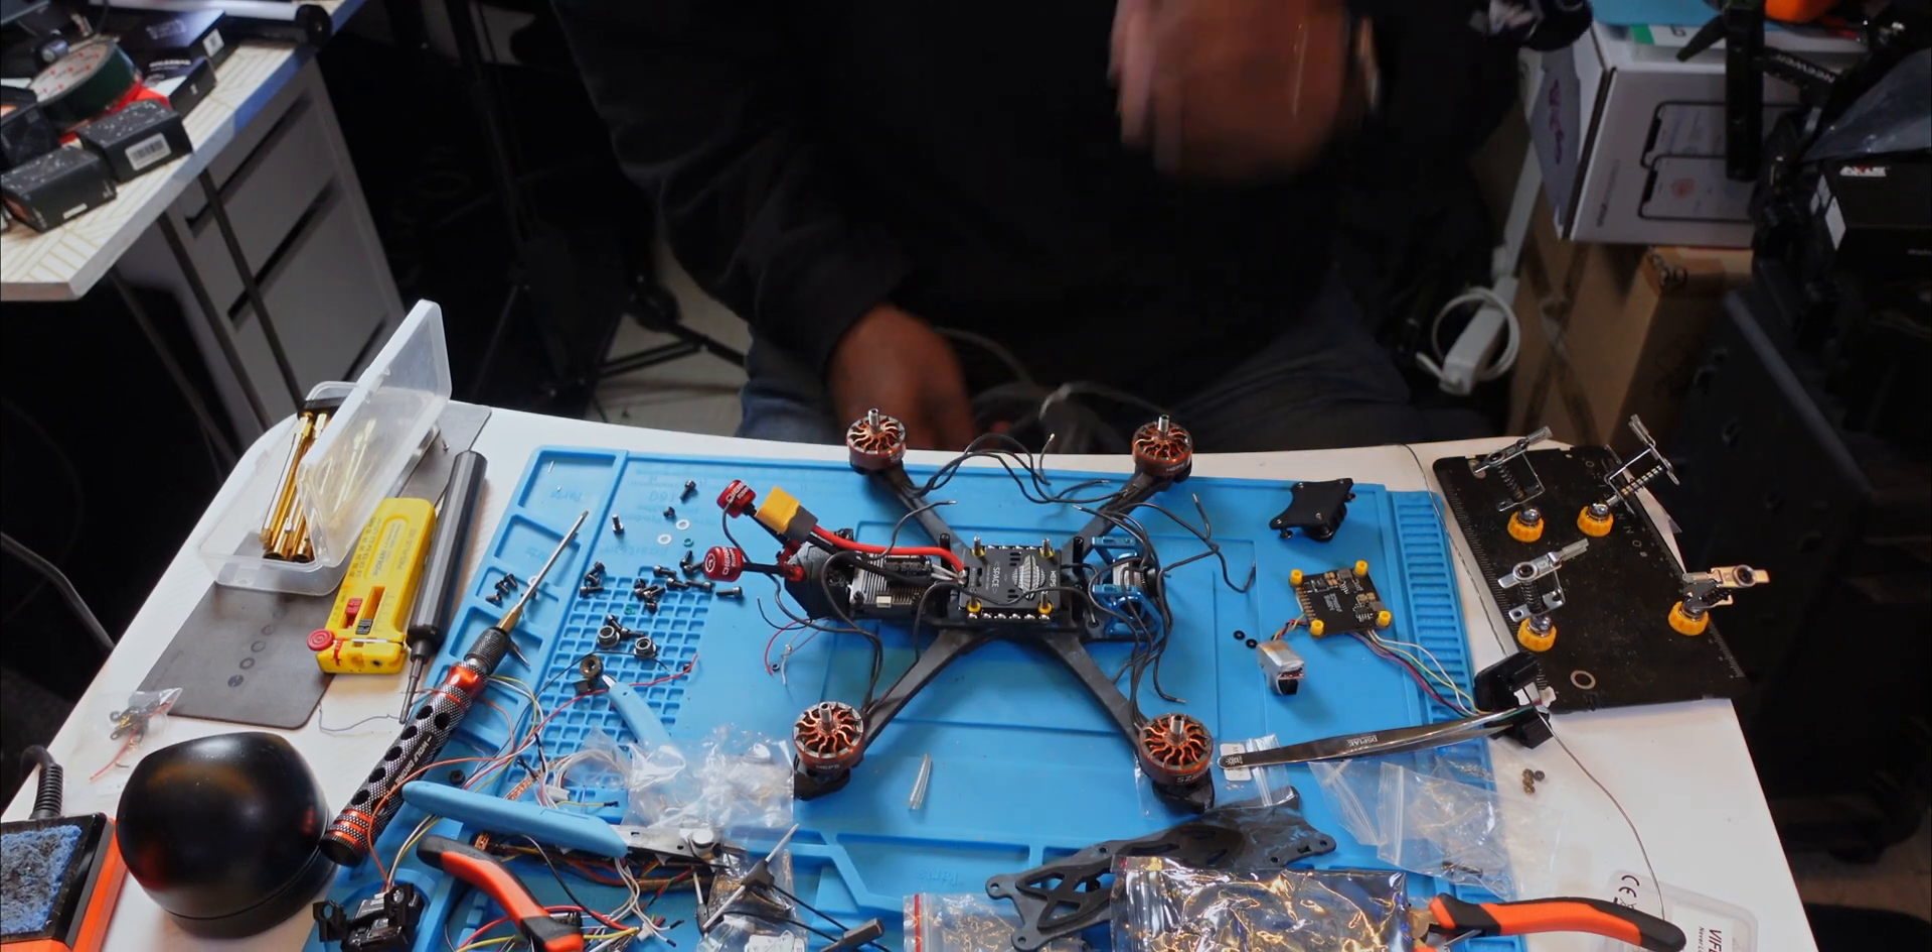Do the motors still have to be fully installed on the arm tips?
No.